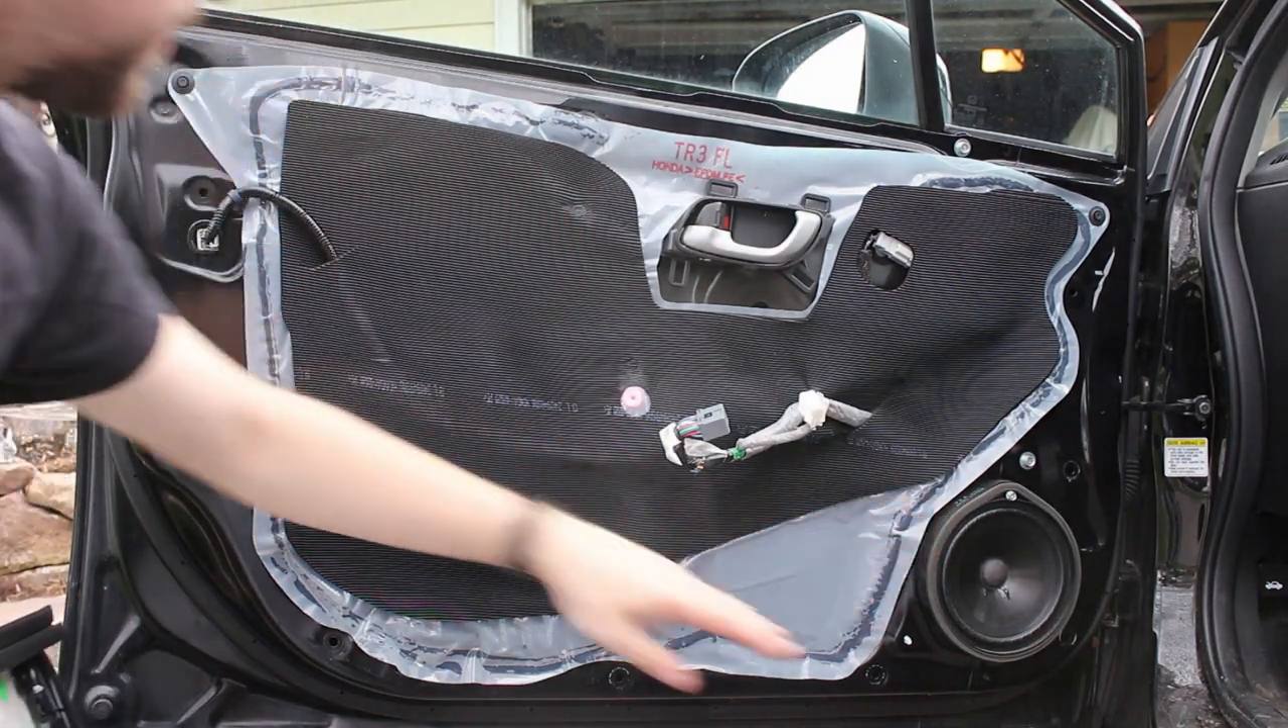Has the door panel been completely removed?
Yes.